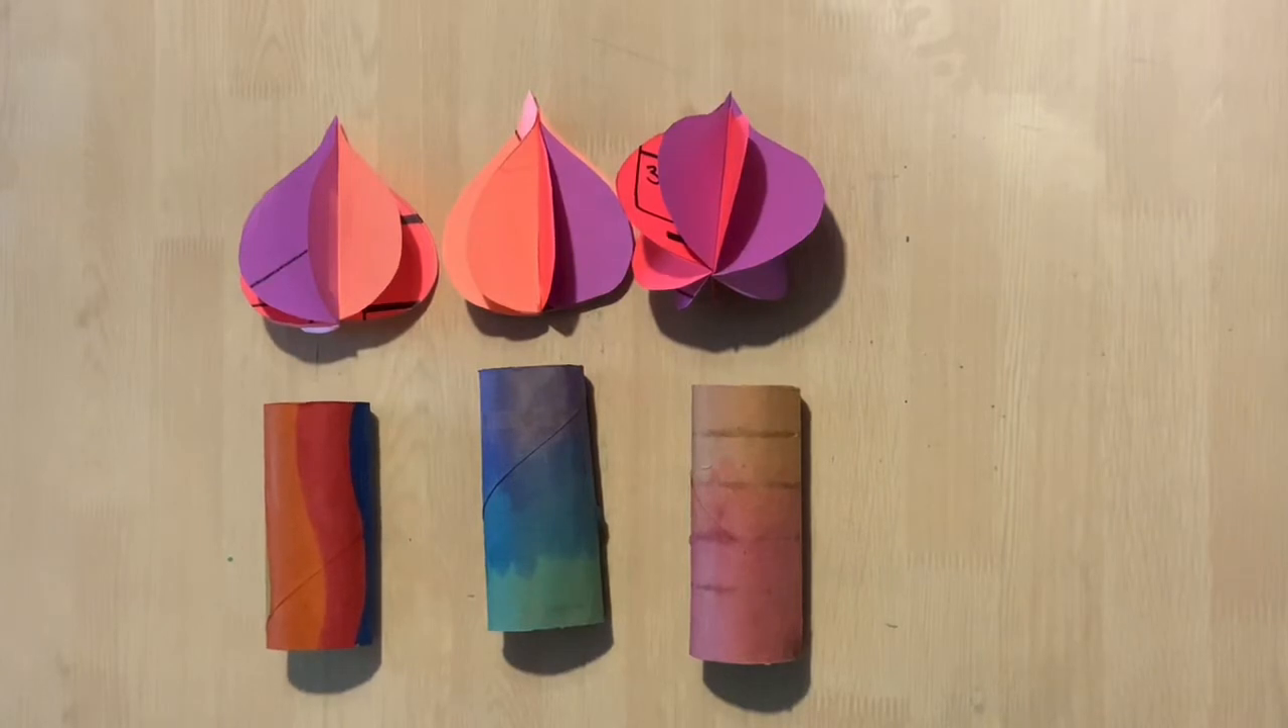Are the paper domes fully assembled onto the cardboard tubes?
No.